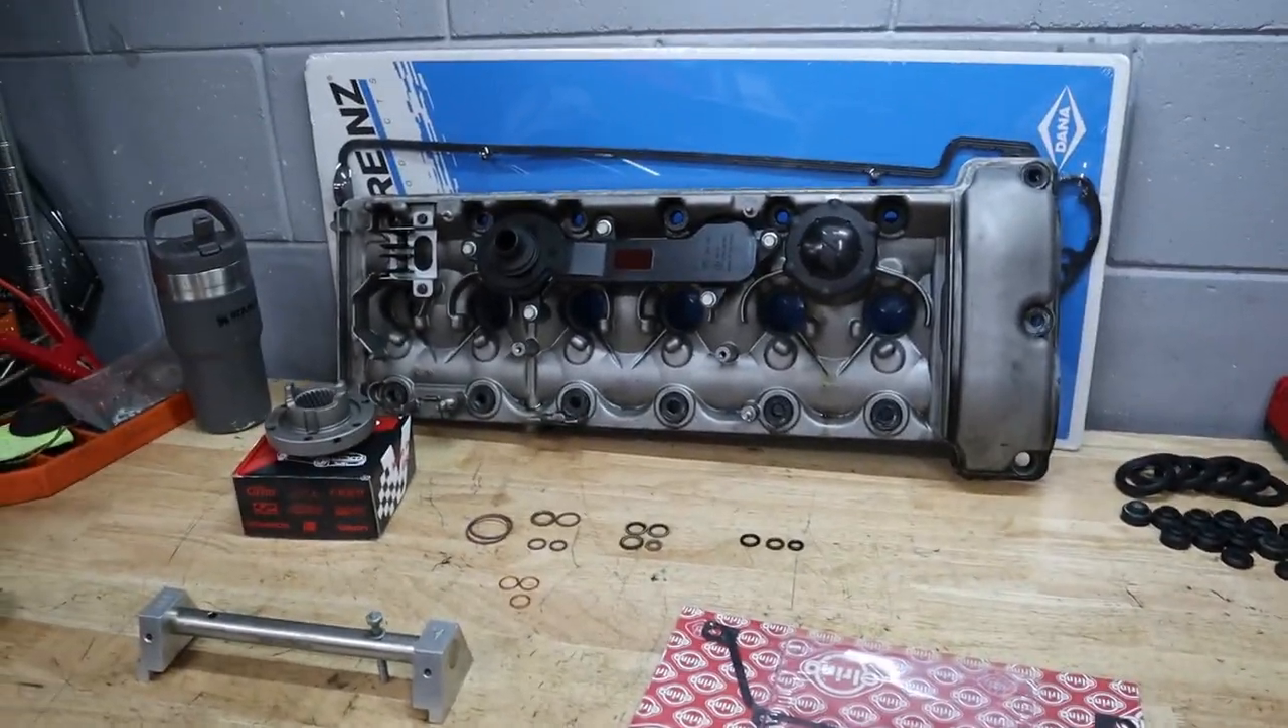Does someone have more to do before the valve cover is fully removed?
No.